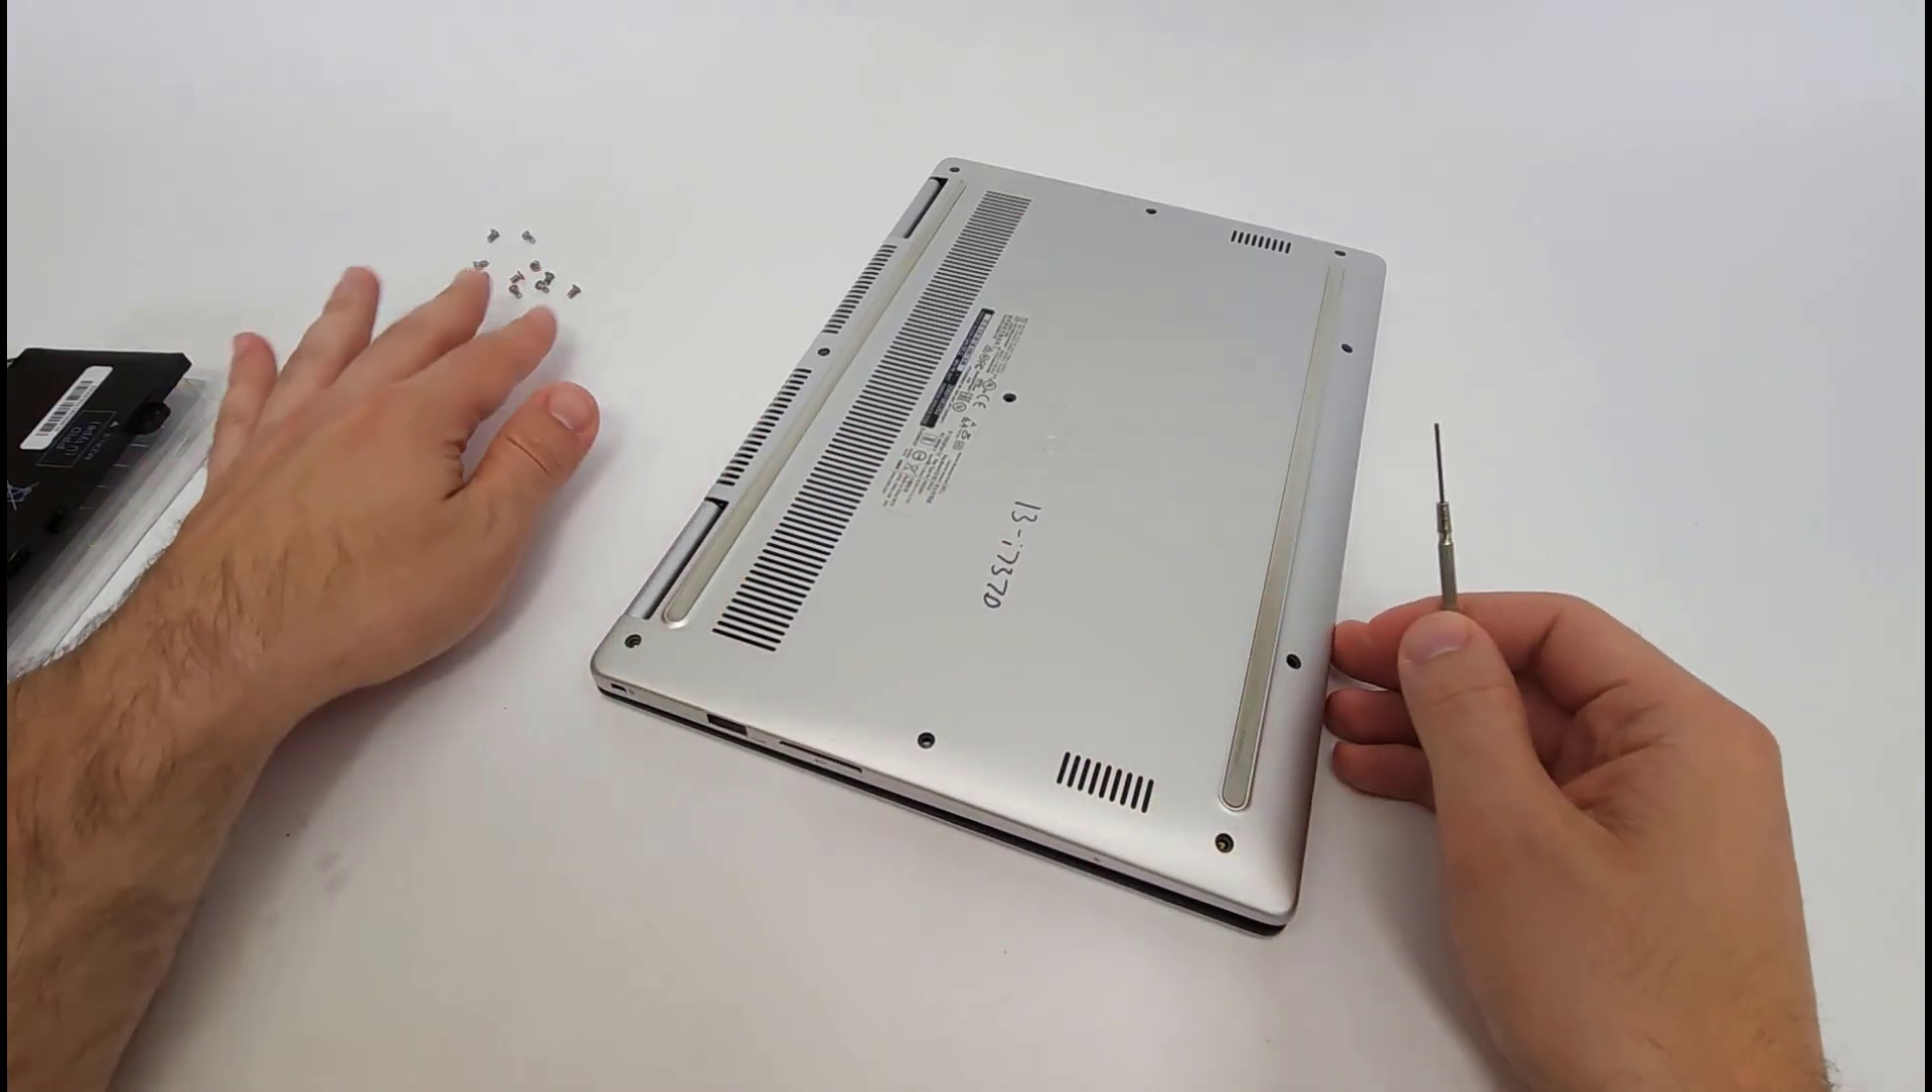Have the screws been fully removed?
Yes.